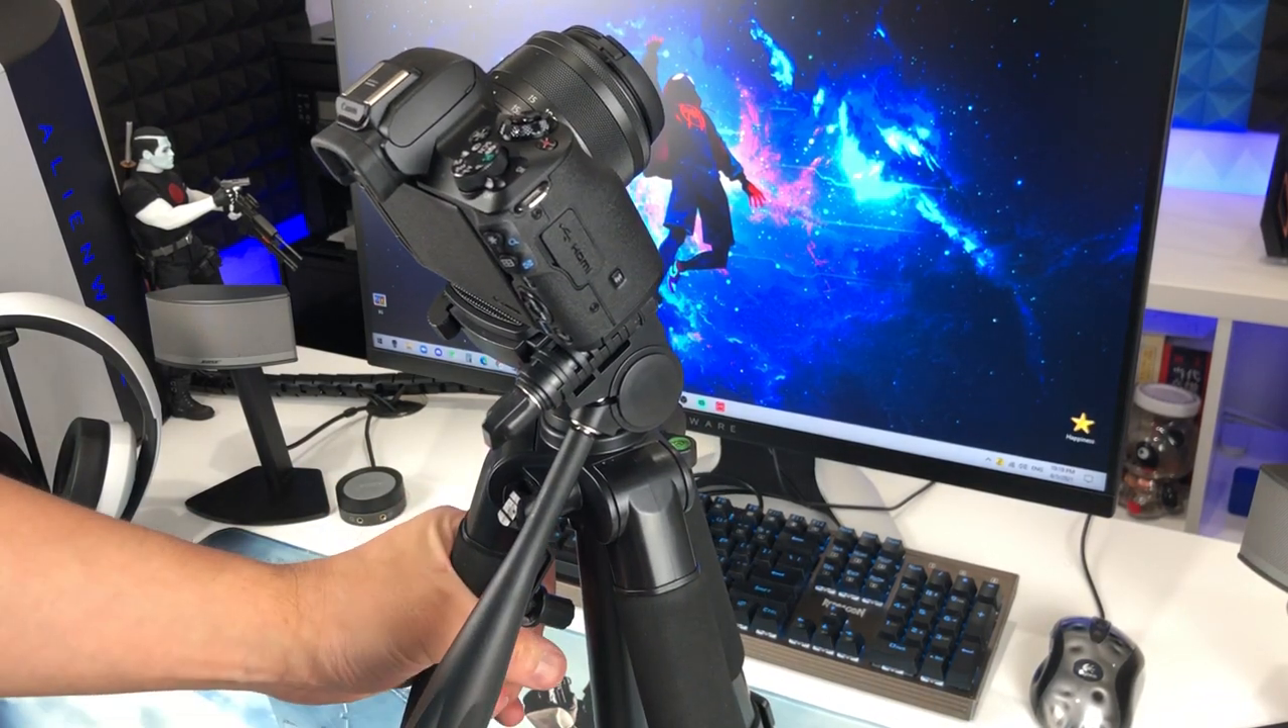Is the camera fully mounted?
Yes.